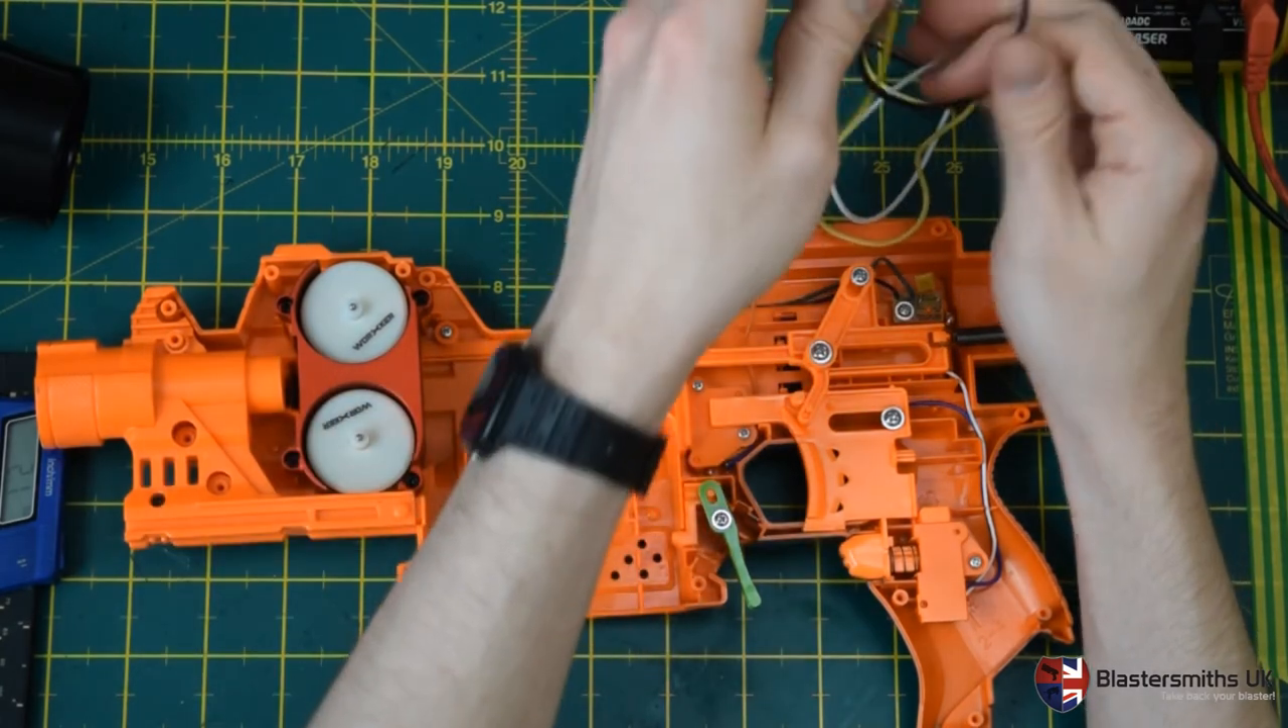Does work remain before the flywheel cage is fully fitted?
No.